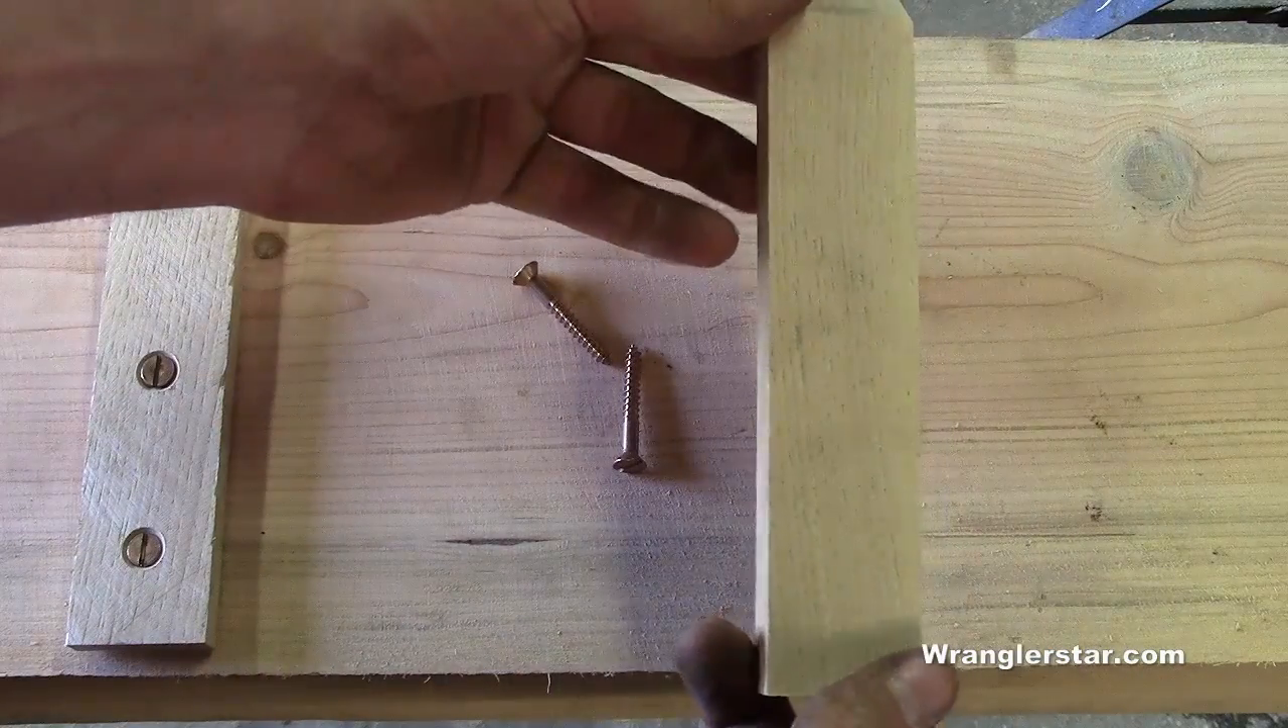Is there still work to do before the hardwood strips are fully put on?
Yes.